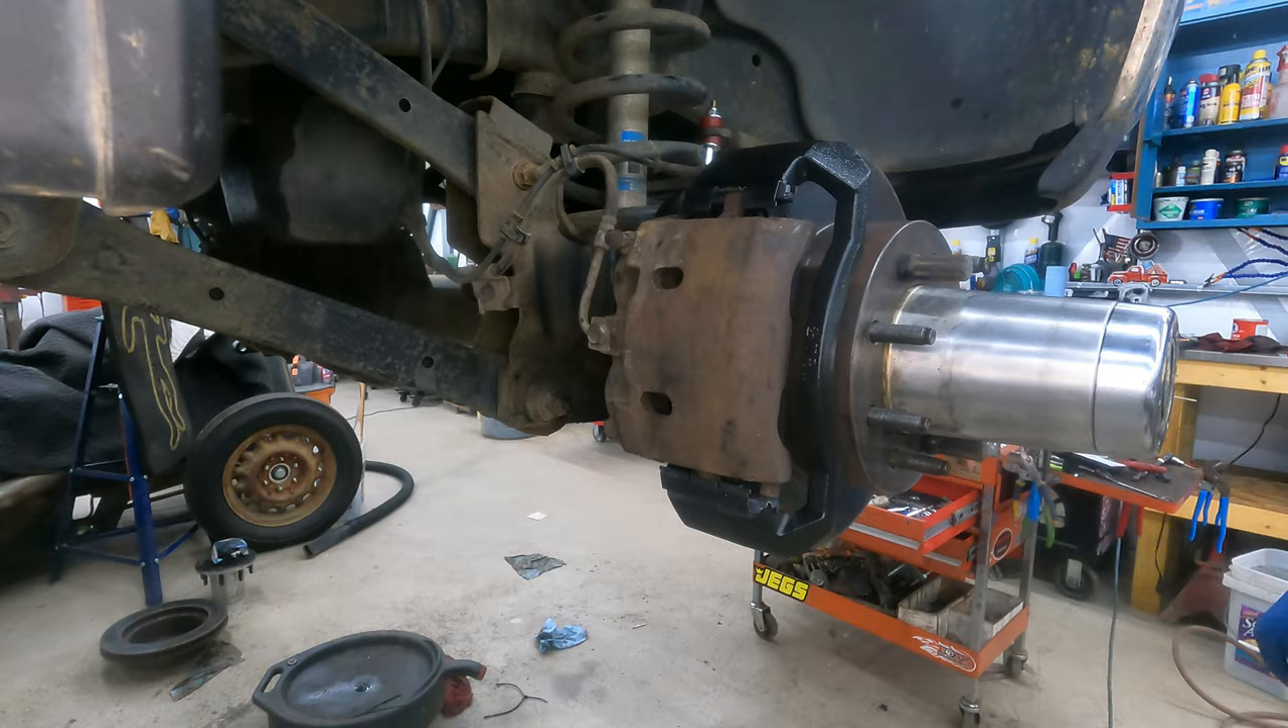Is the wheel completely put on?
No.